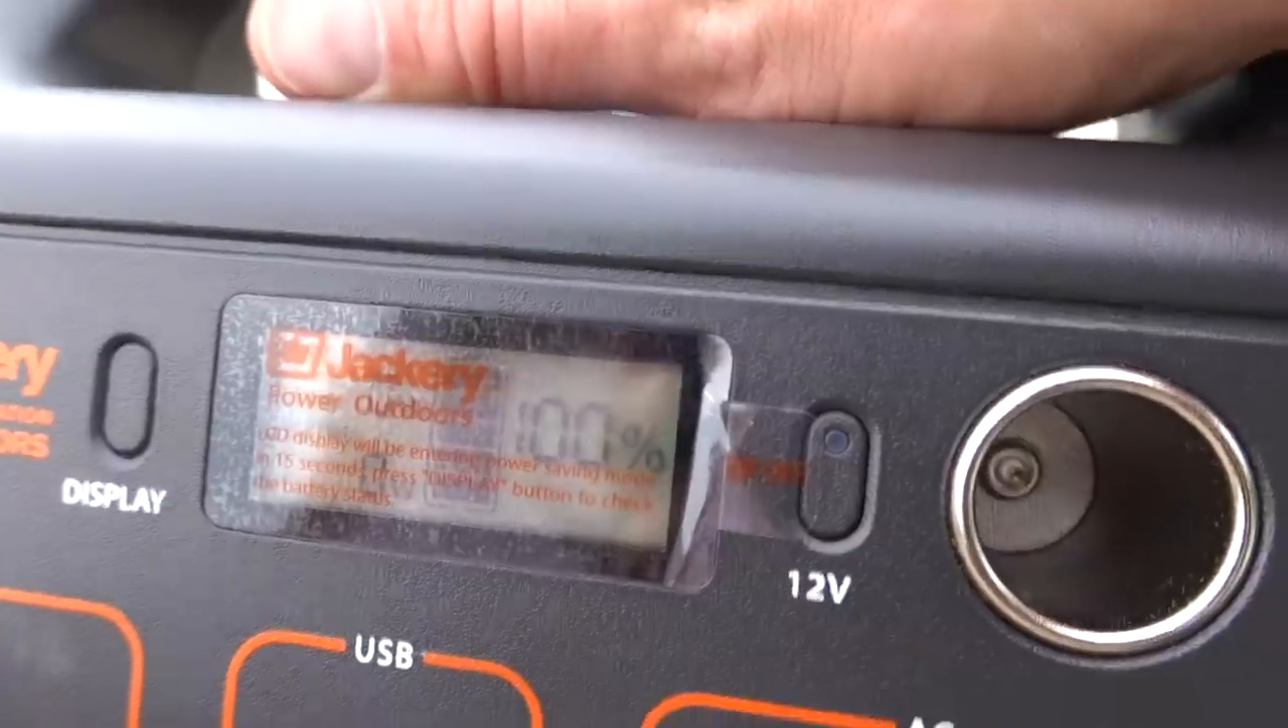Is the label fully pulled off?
No.